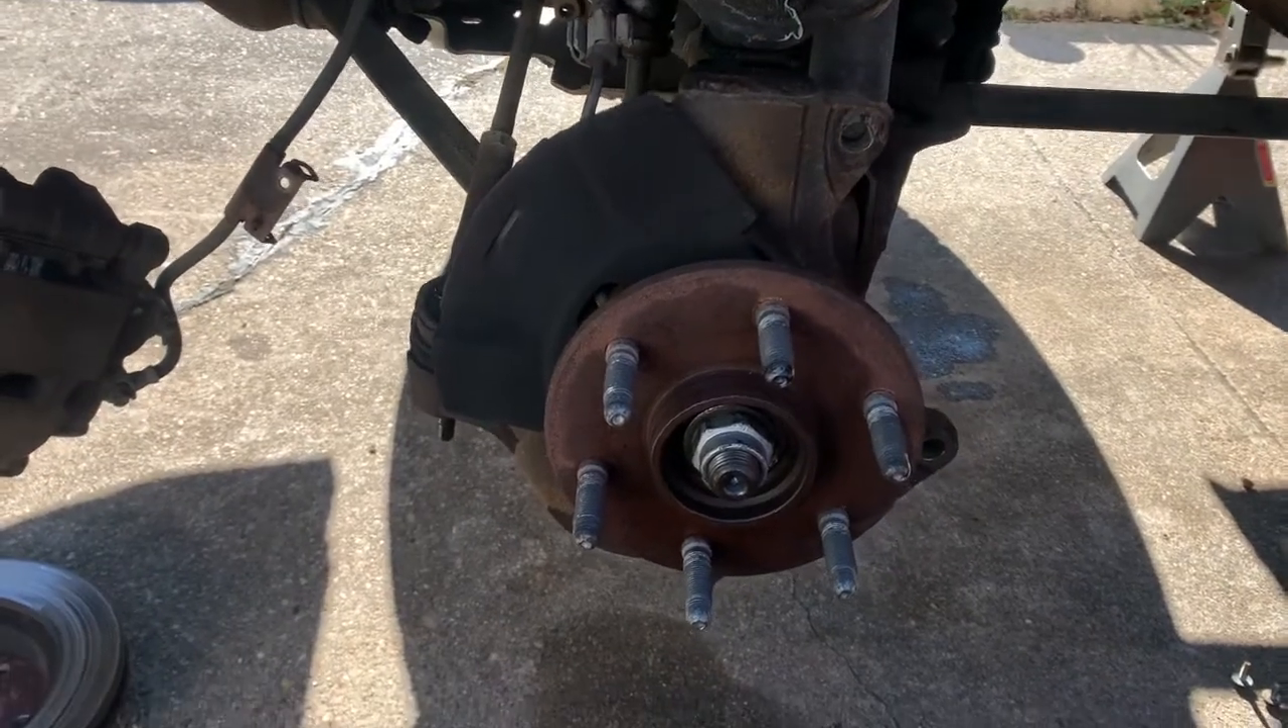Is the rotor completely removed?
Yes.